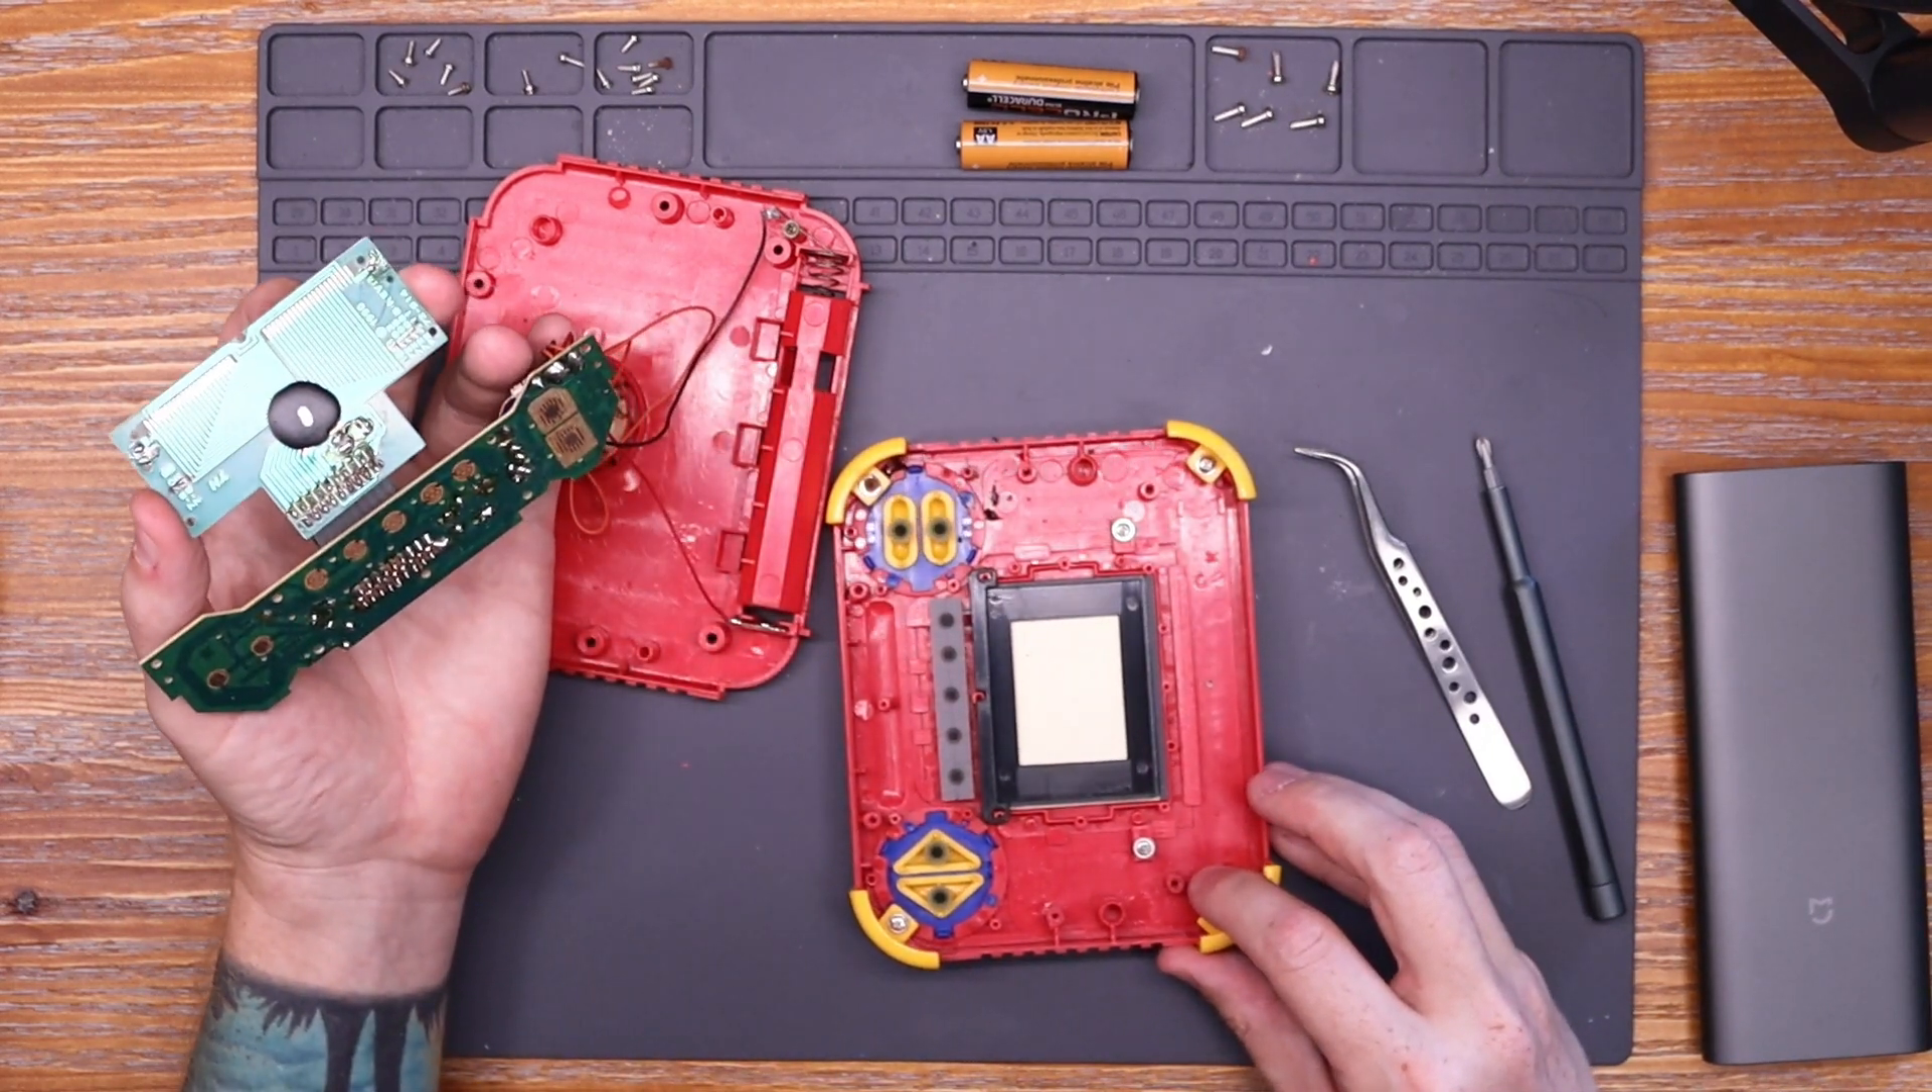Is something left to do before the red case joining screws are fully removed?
No.